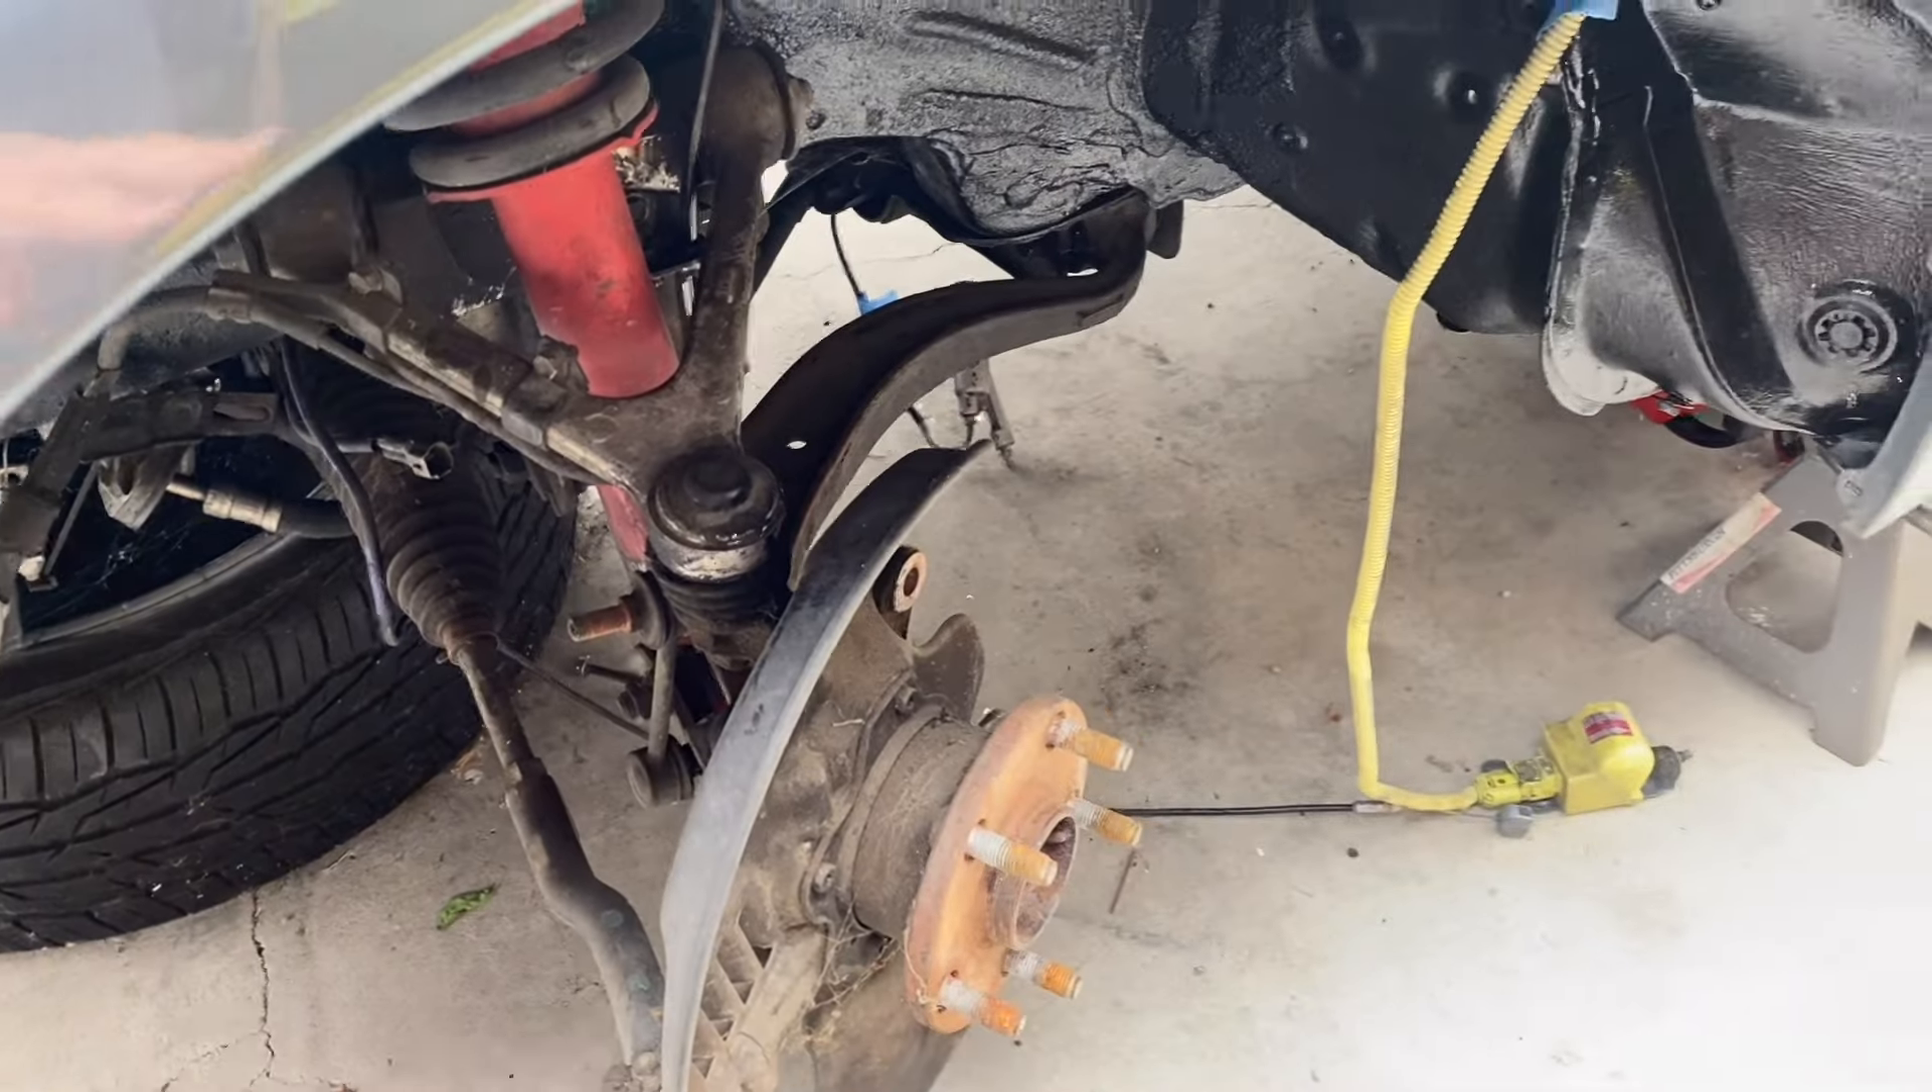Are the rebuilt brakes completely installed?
No.